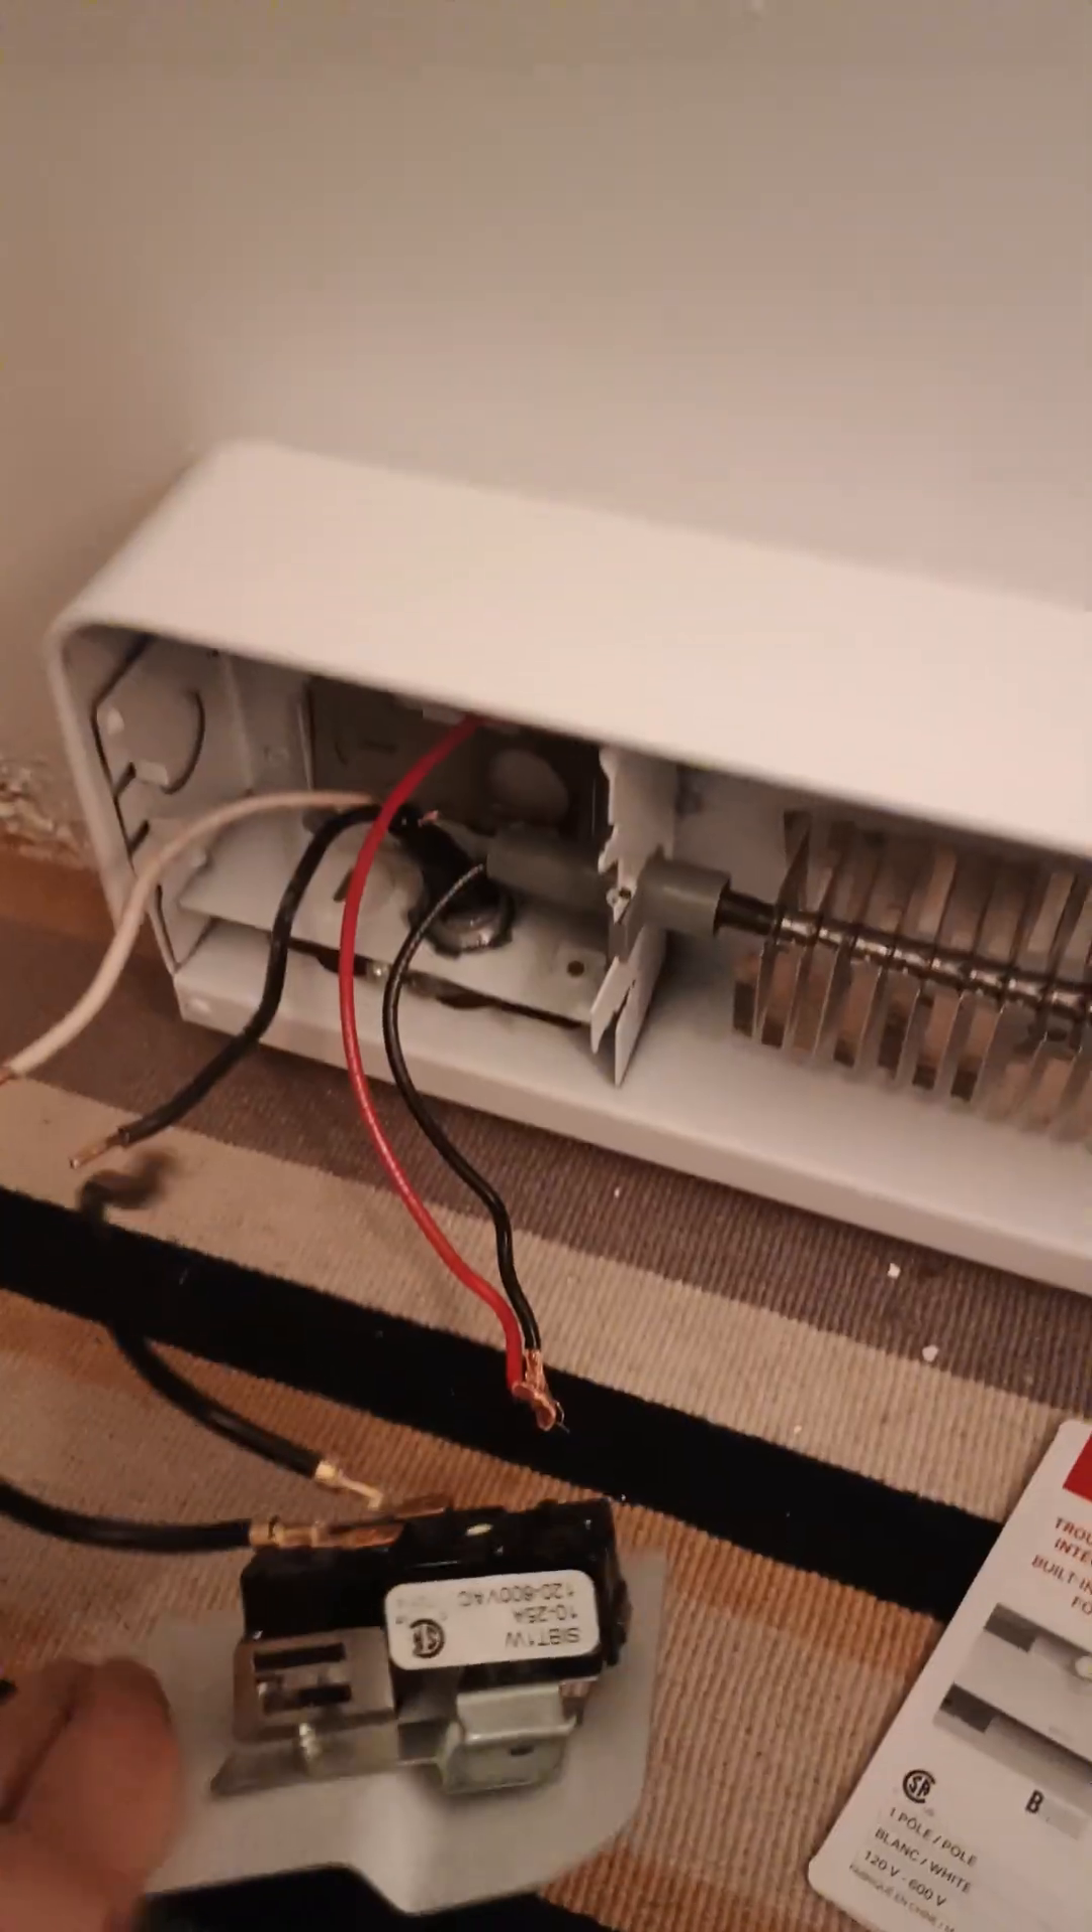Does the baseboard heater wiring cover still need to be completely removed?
No.